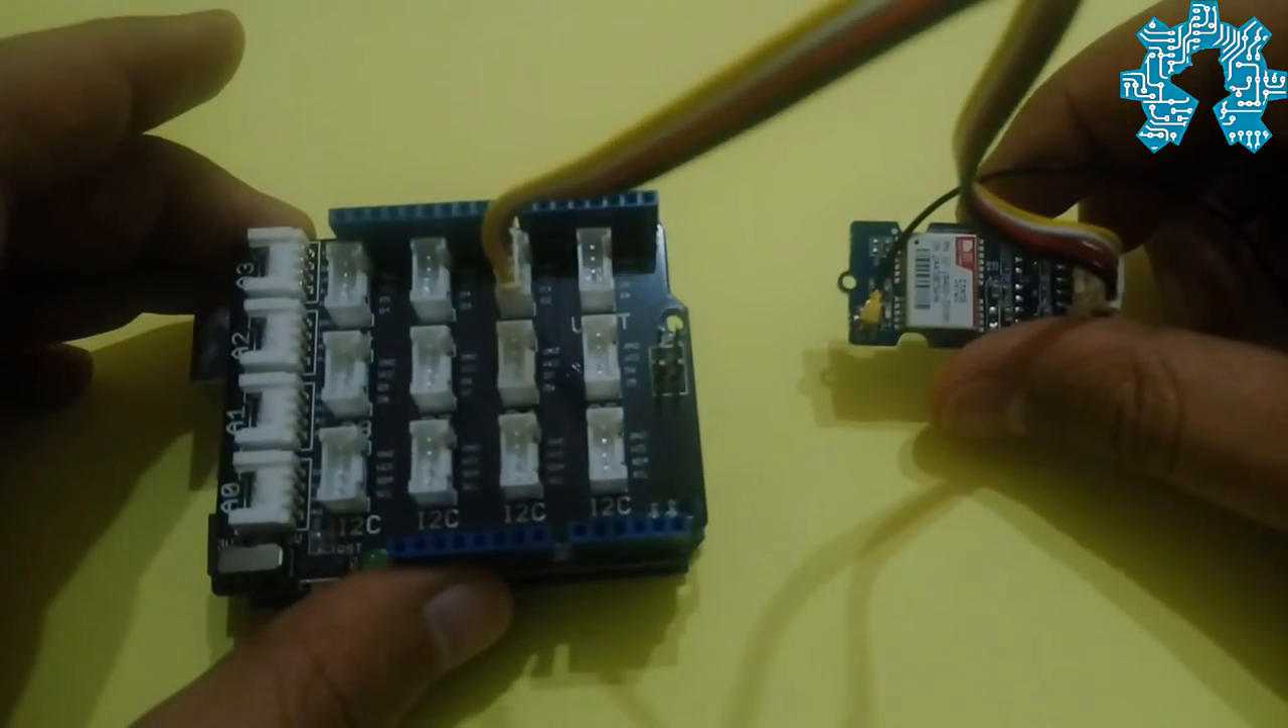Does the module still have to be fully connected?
No.